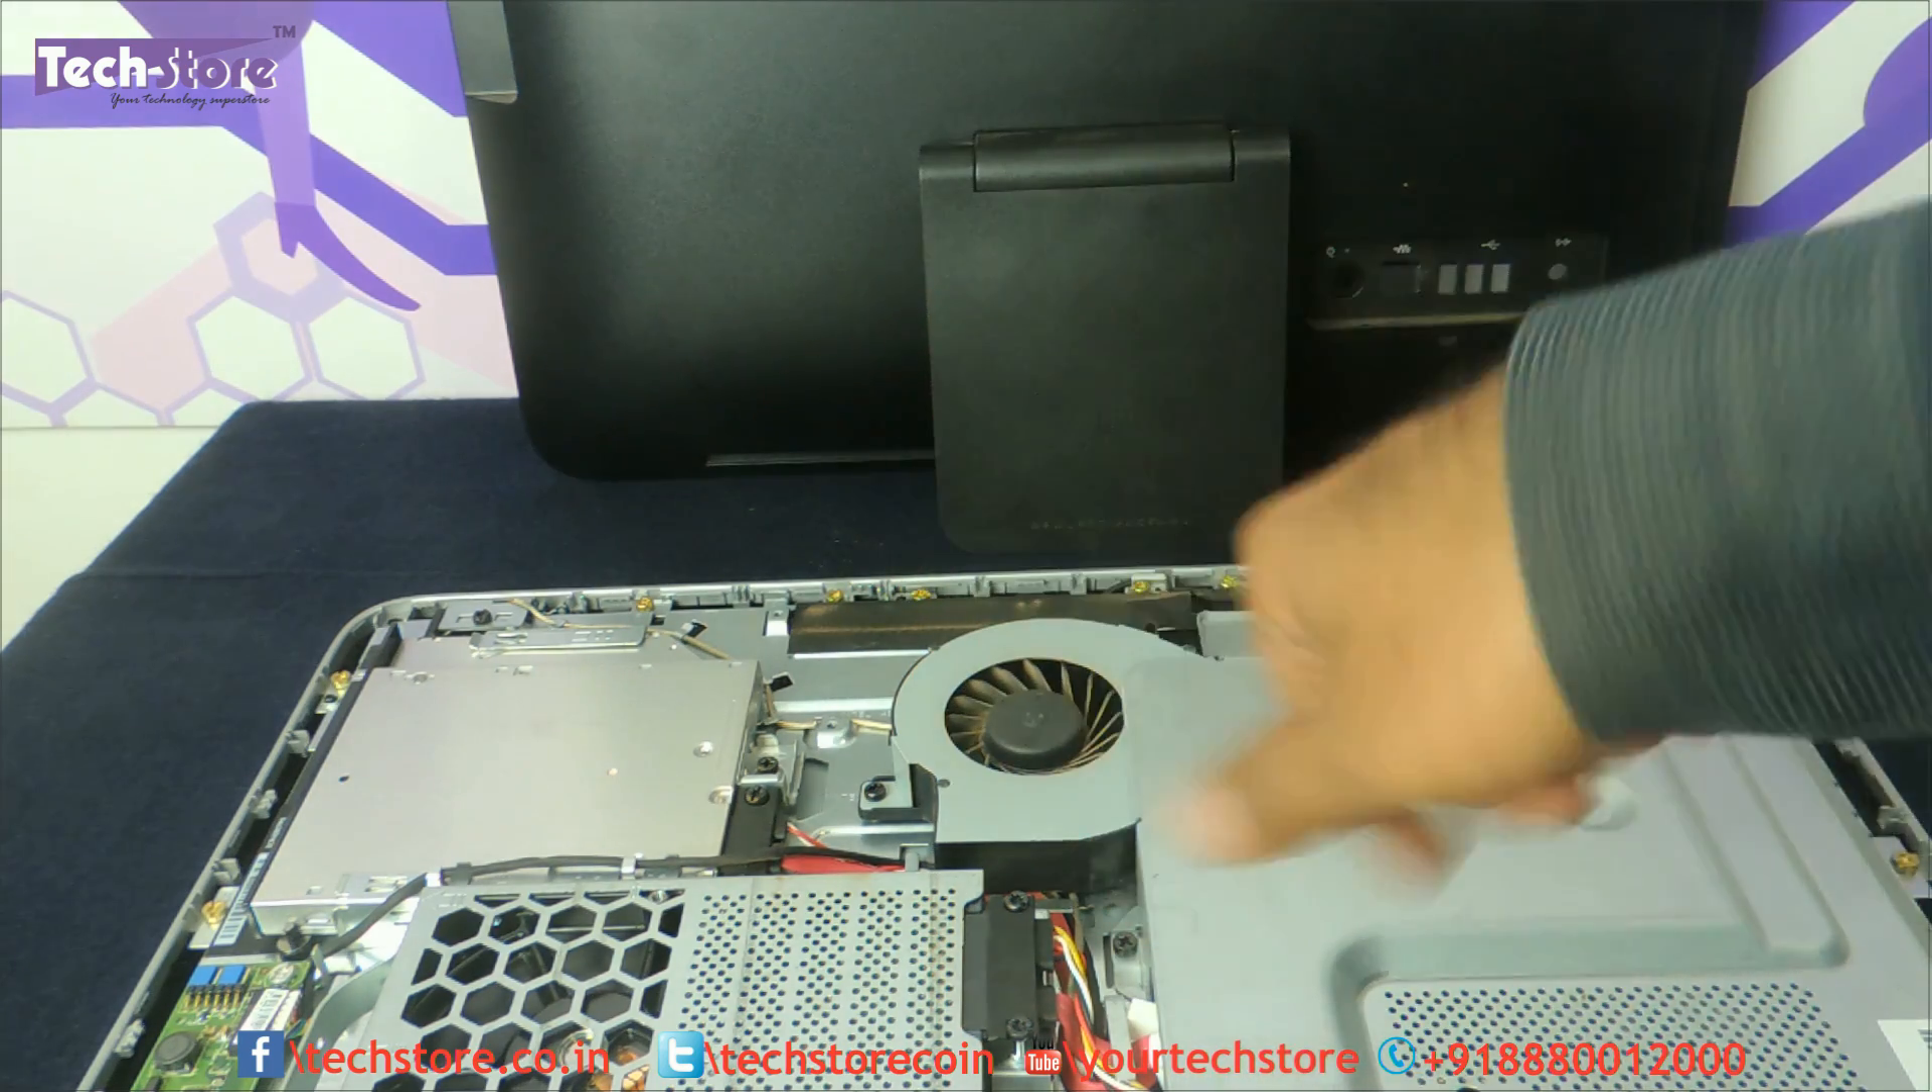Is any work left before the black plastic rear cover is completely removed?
No.